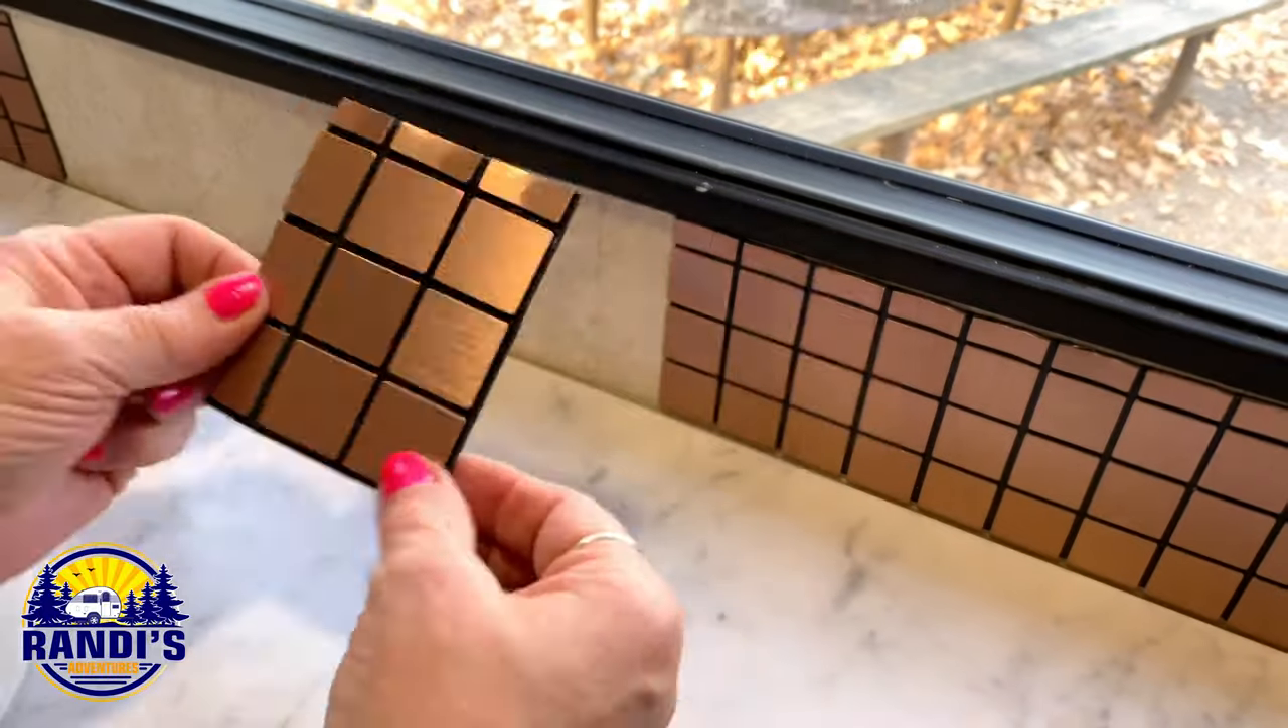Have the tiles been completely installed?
No.